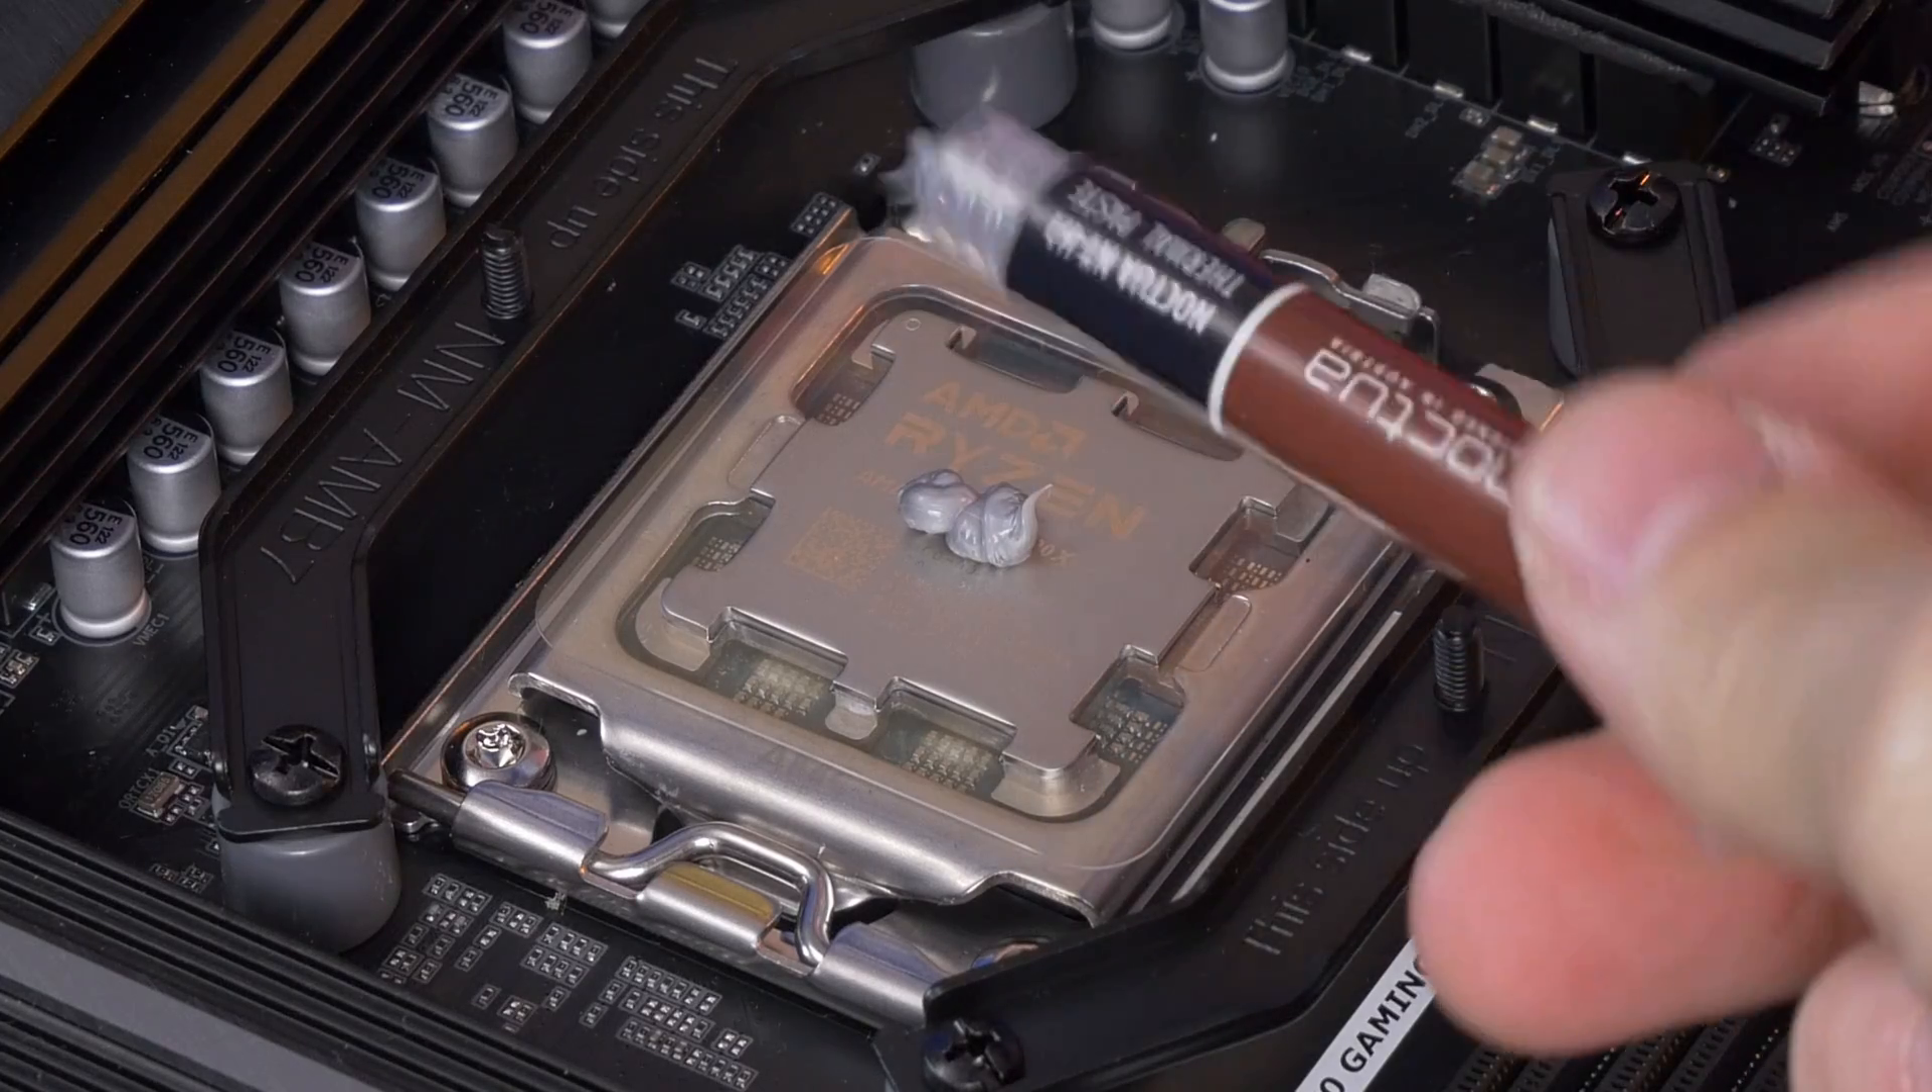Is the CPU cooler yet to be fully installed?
Yes.